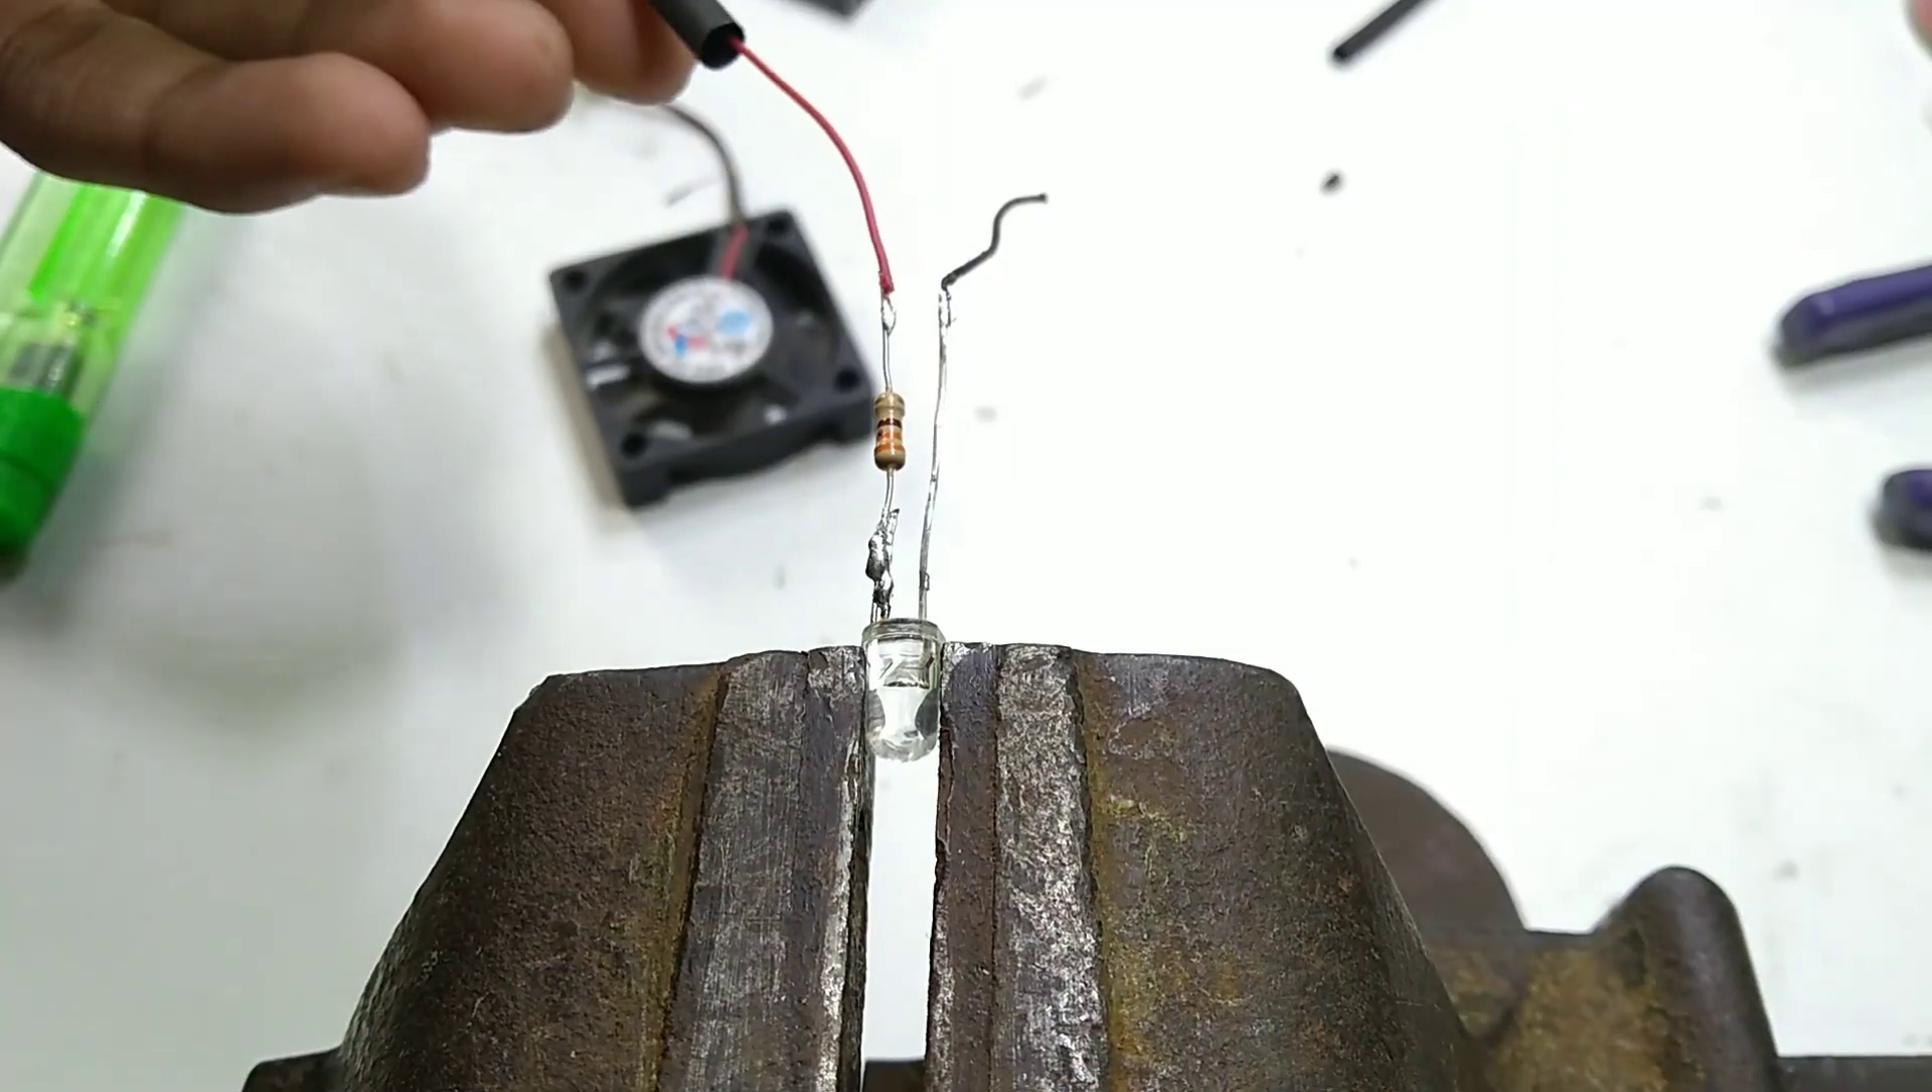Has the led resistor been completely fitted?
Yes.